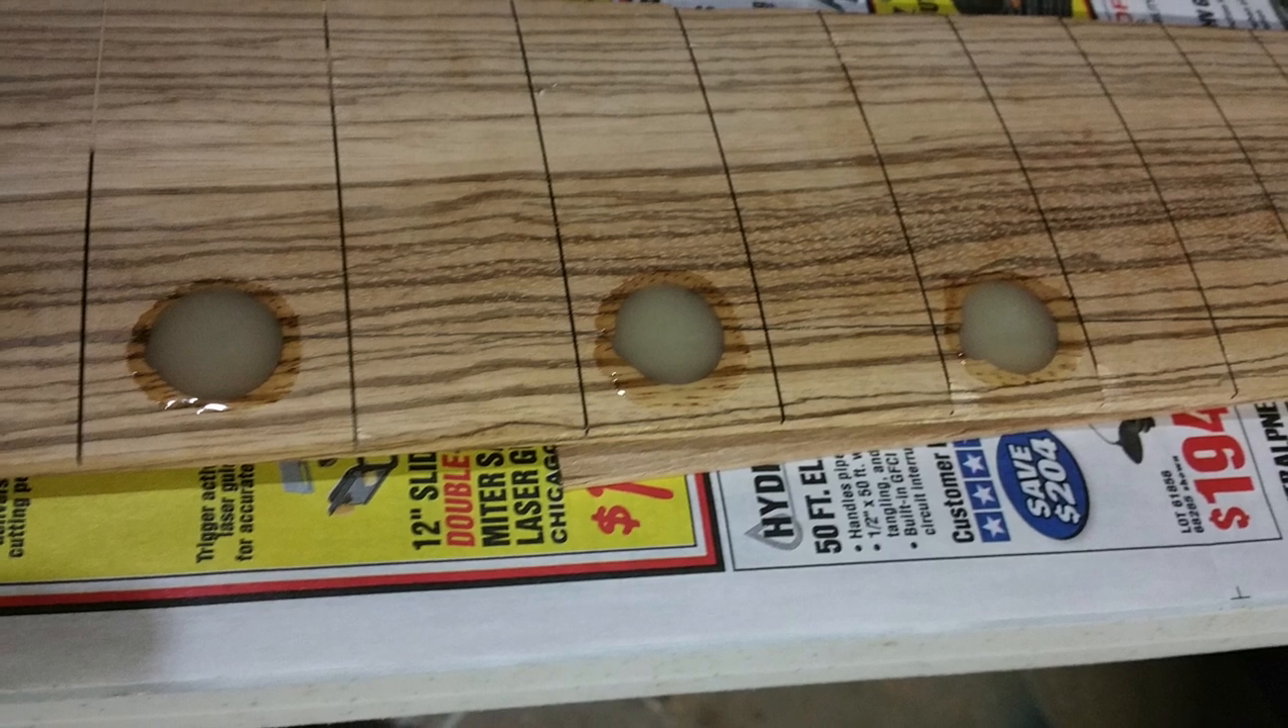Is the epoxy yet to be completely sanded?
Yes.